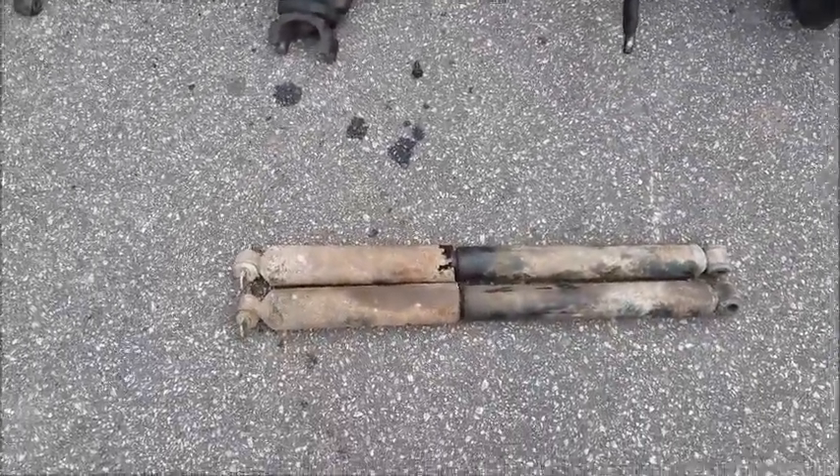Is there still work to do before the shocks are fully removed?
No.